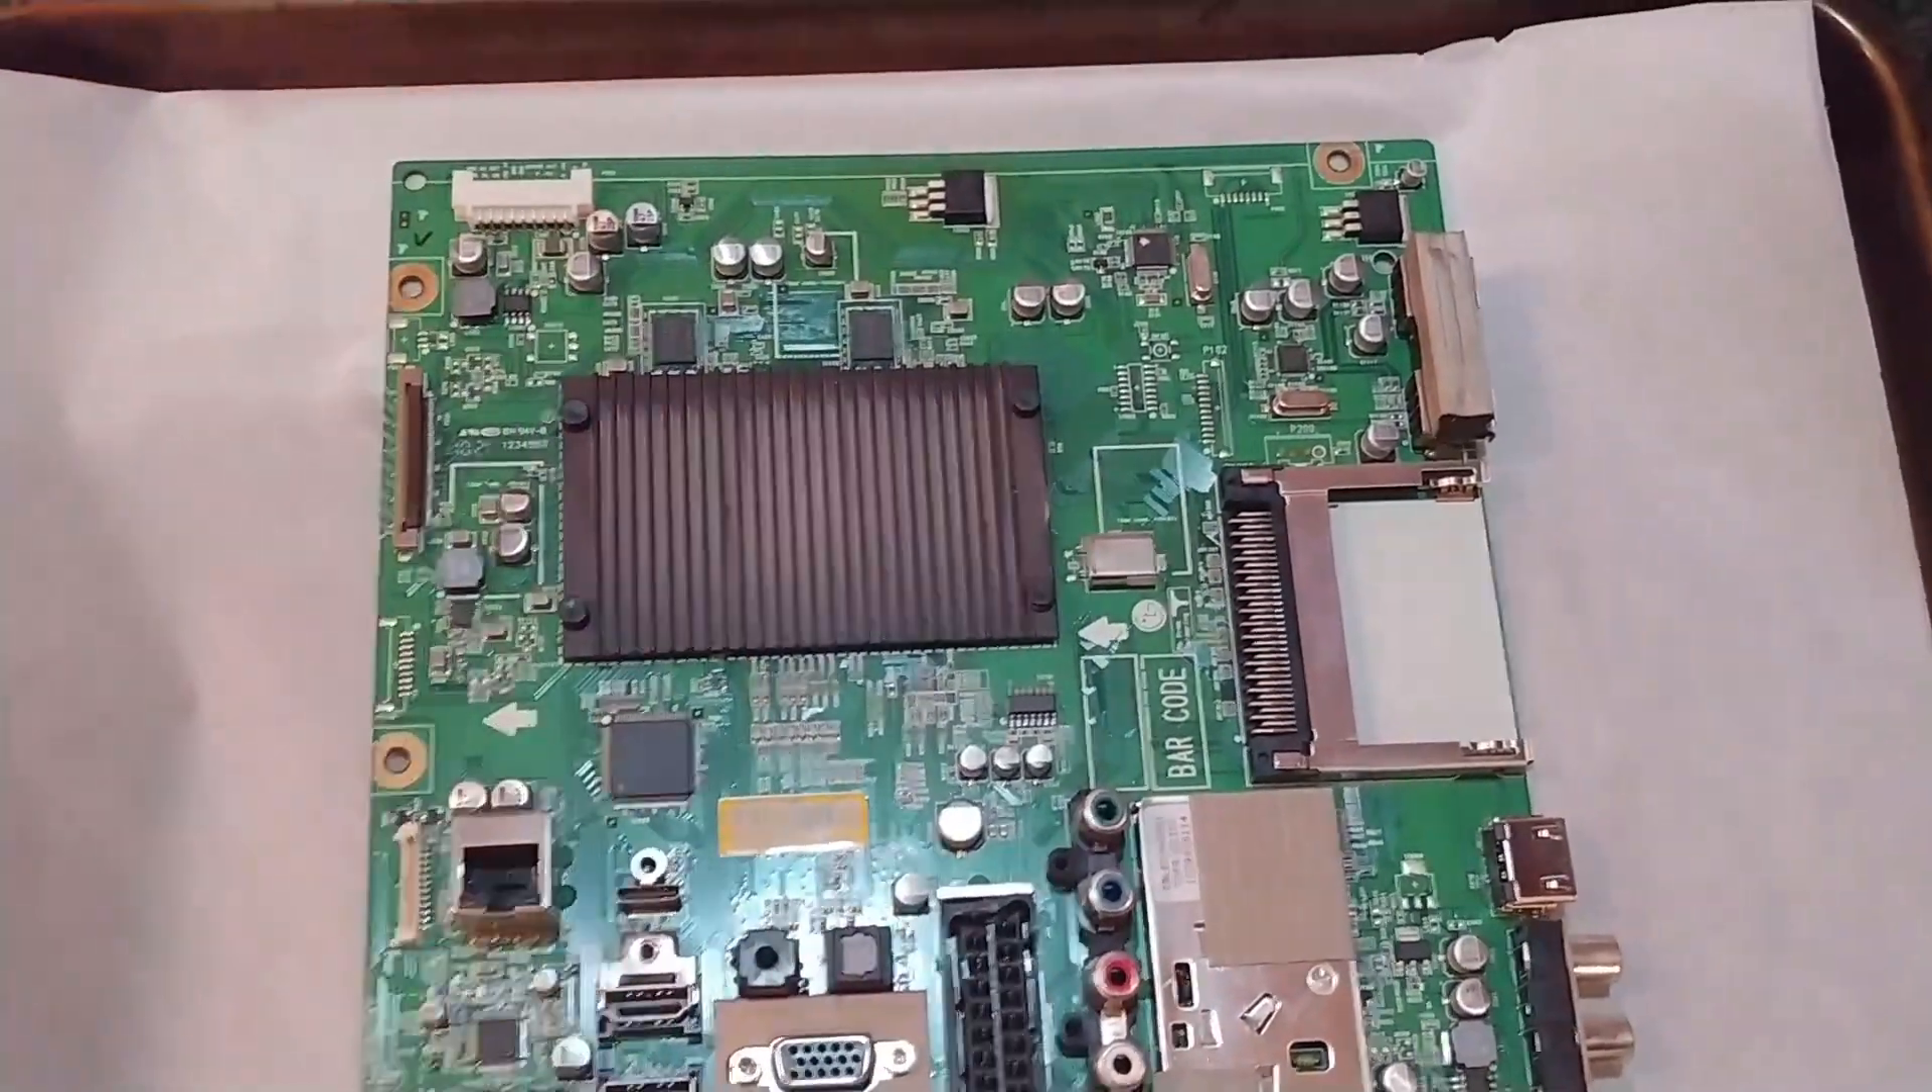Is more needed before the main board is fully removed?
No.